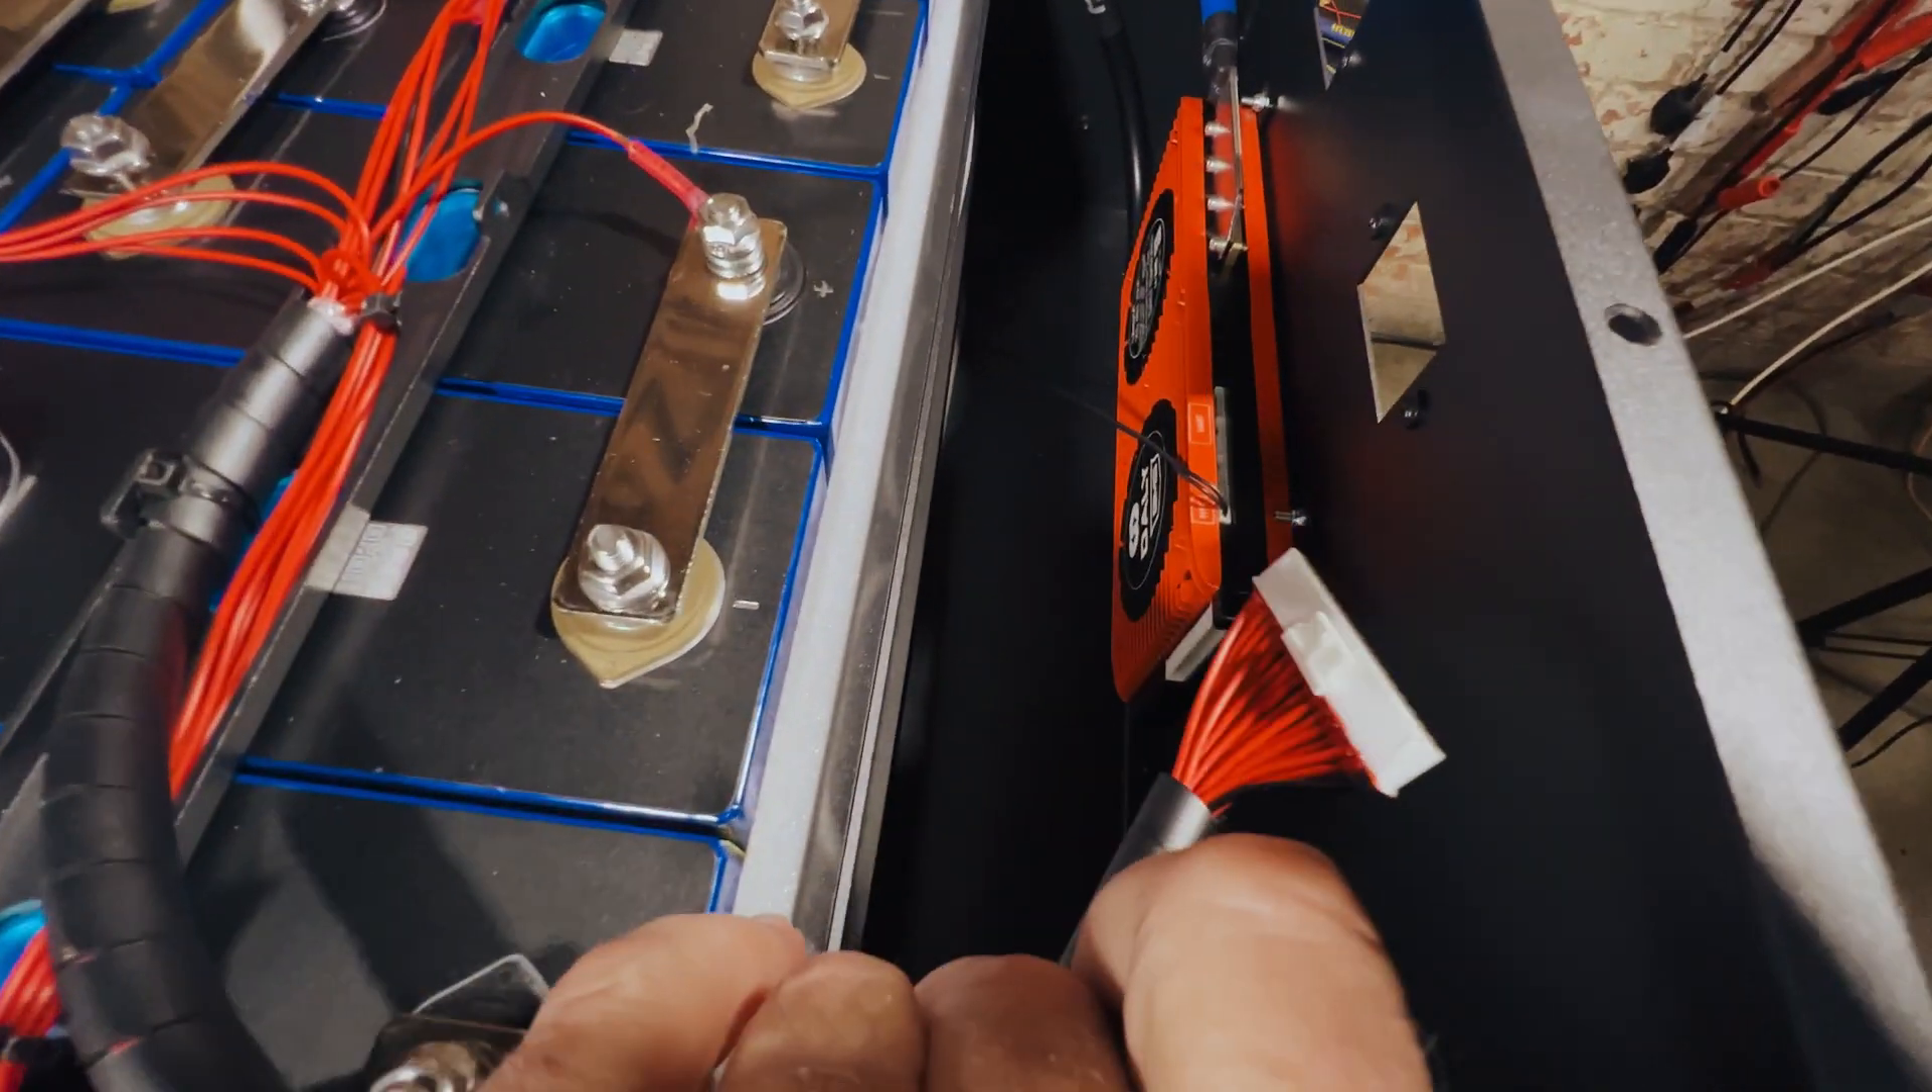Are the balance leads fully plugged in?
No.